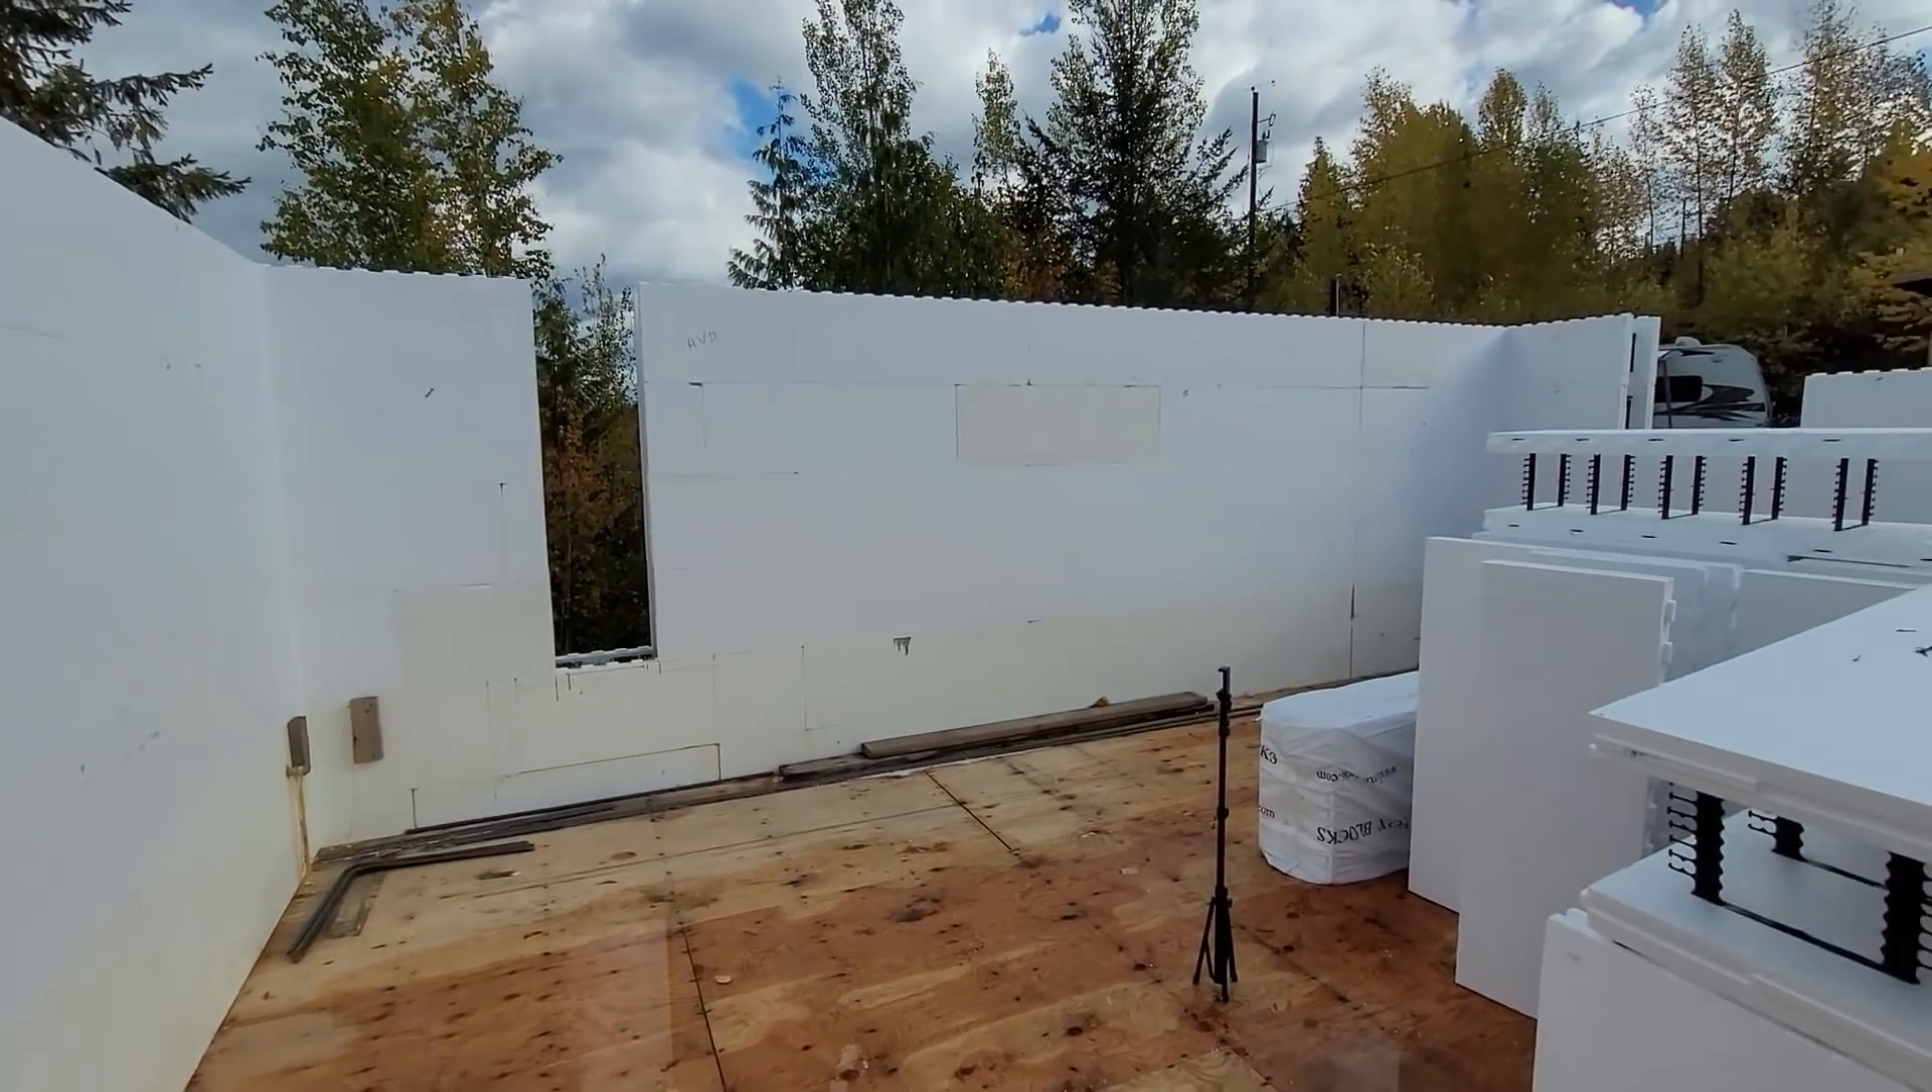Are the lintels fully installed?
No.